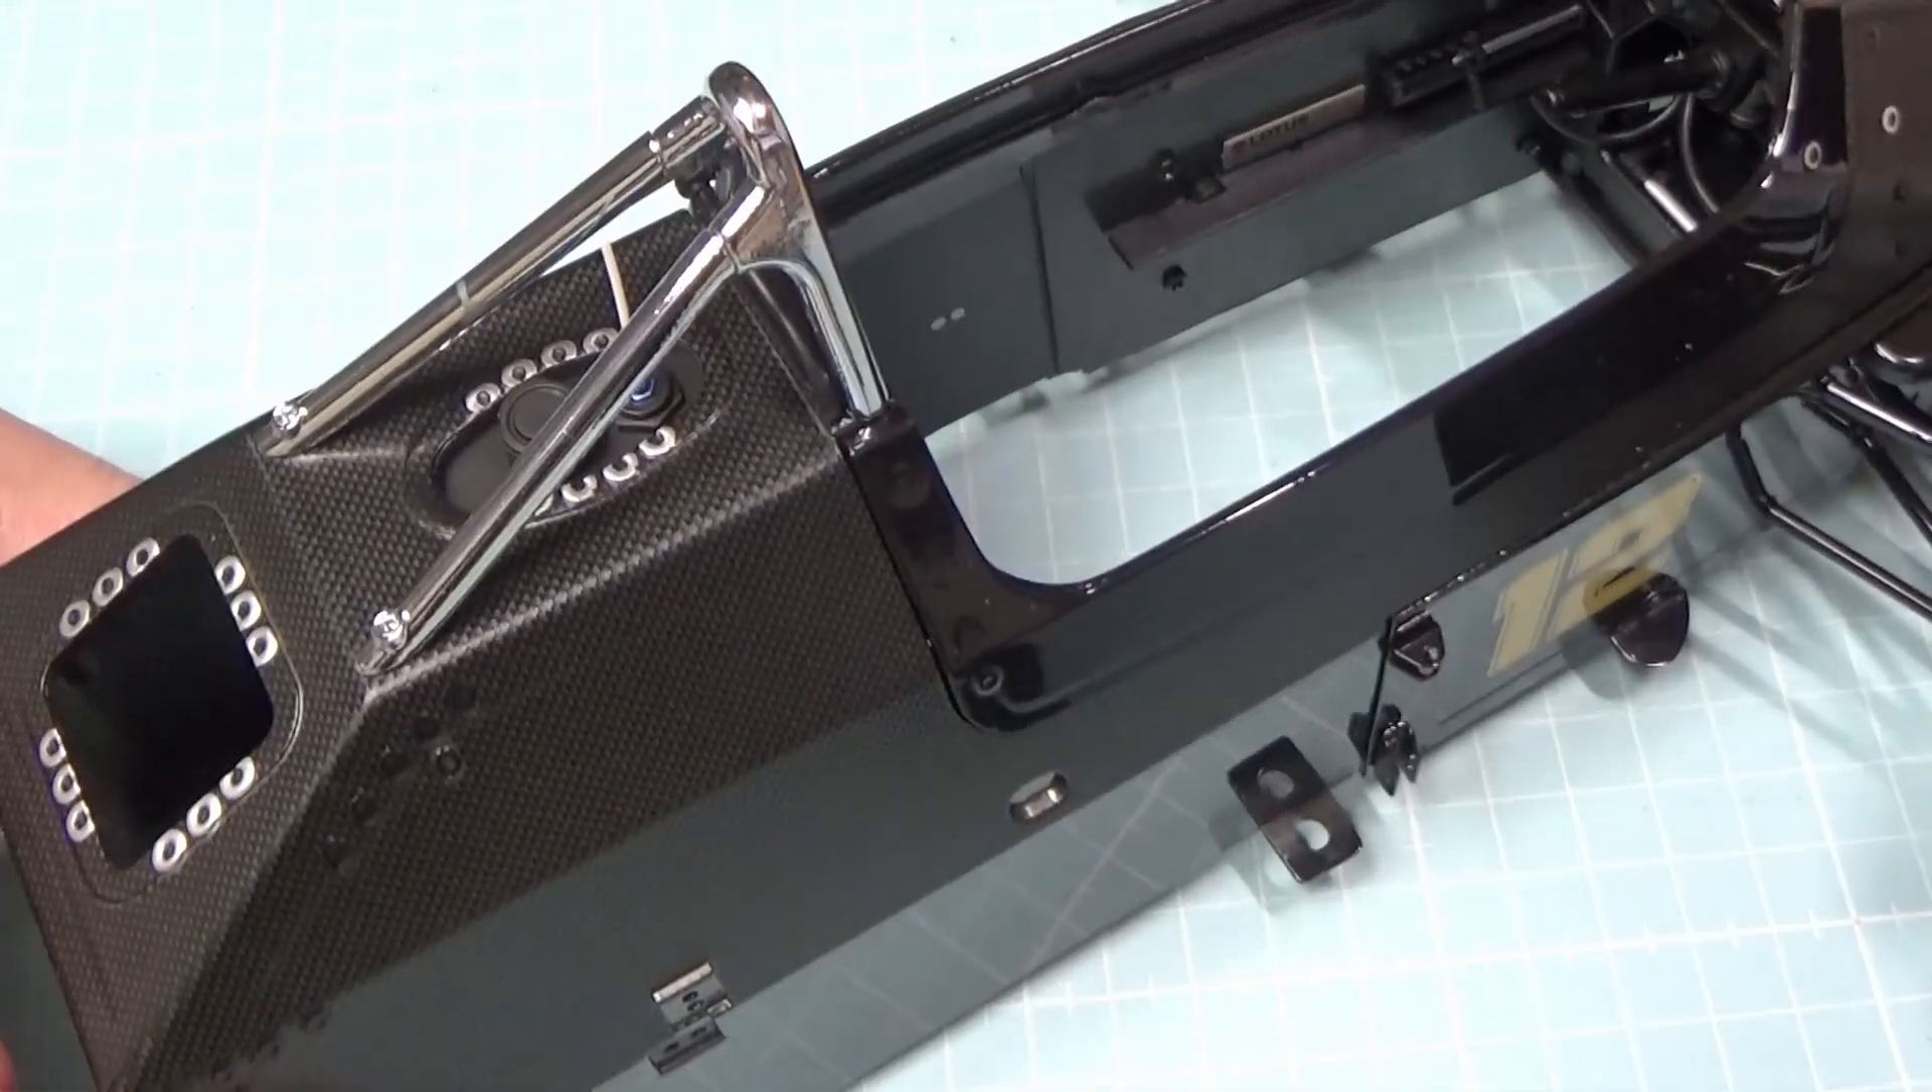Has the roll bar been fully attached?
Yes.